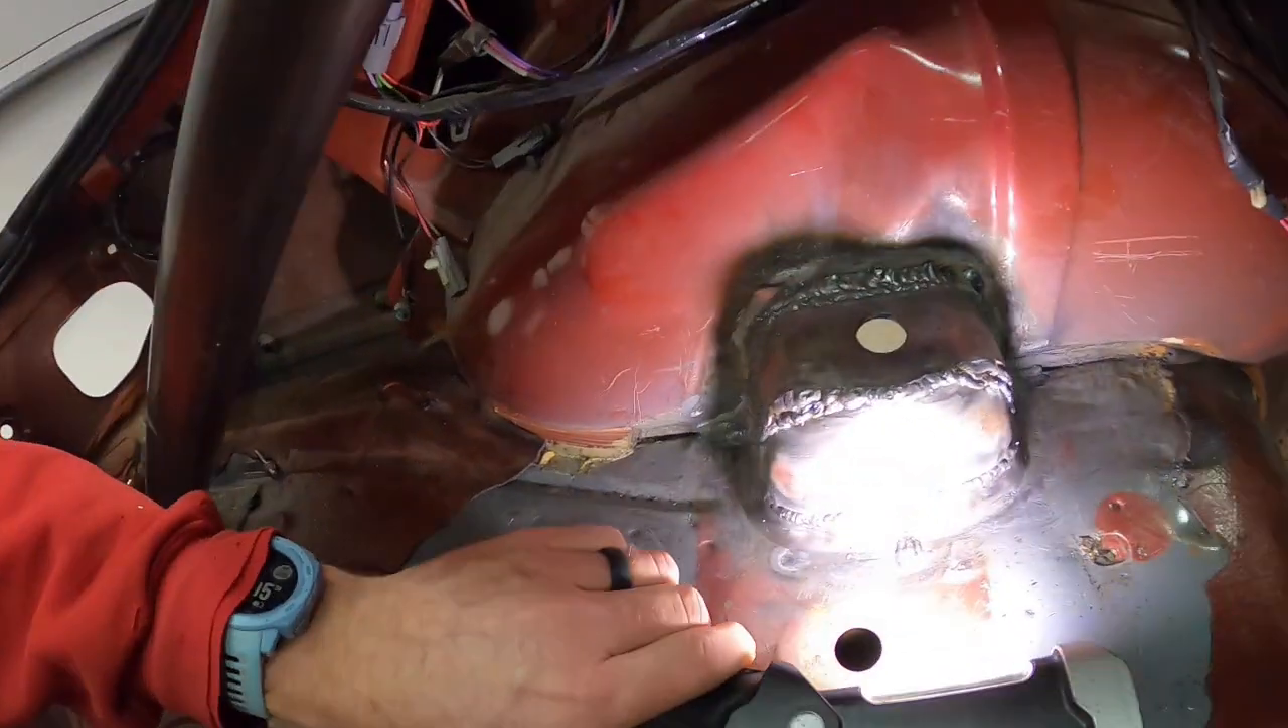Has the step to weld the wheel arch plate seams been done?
Yes.